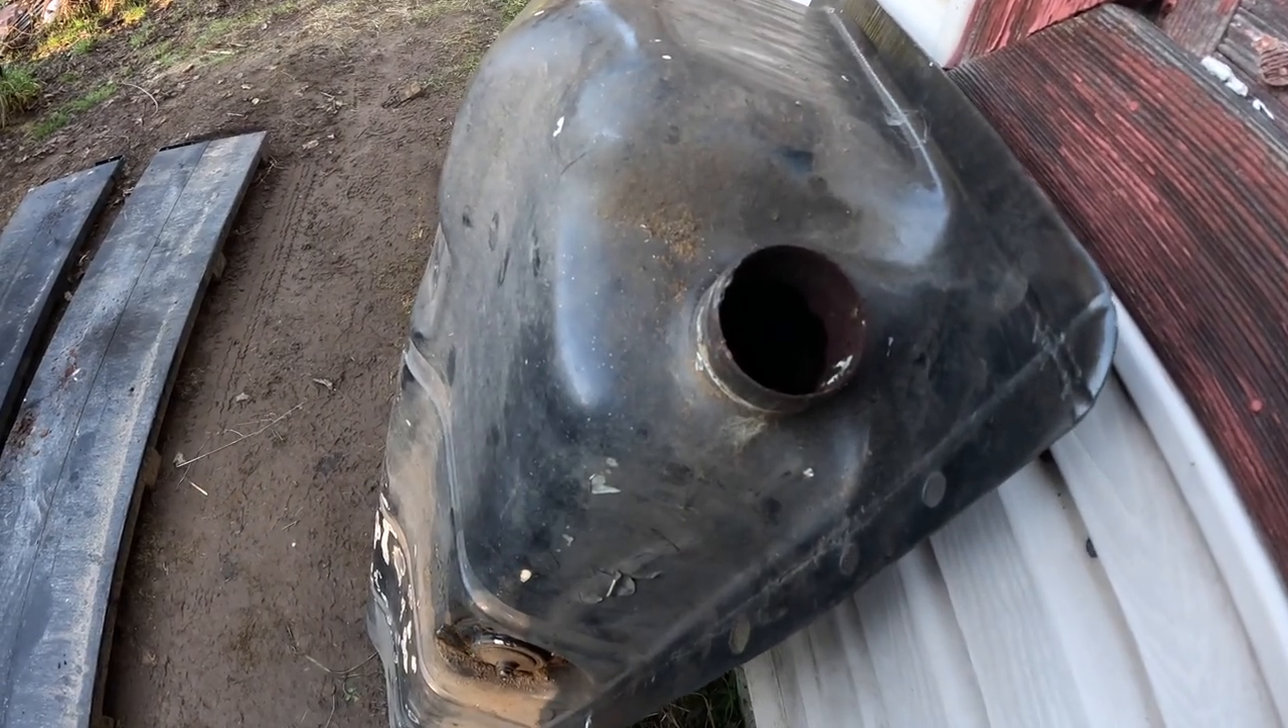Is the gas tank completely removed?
Yes.